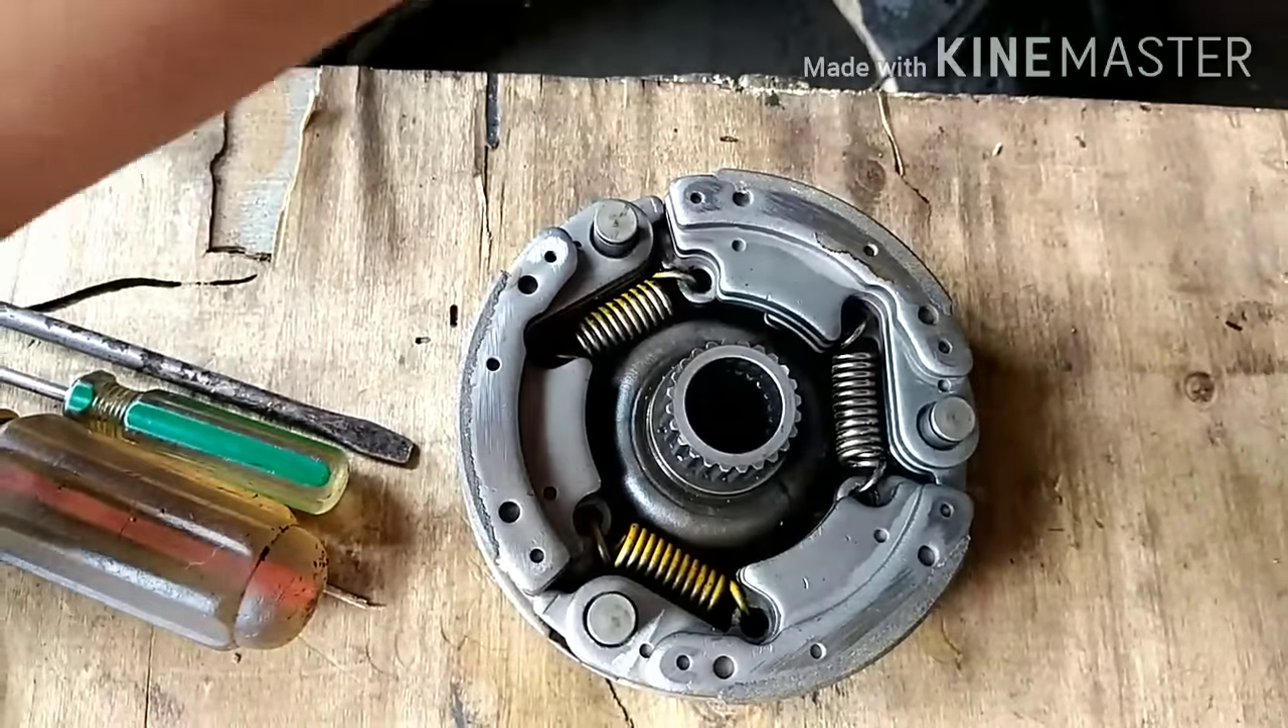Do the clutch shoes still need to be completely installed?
No.